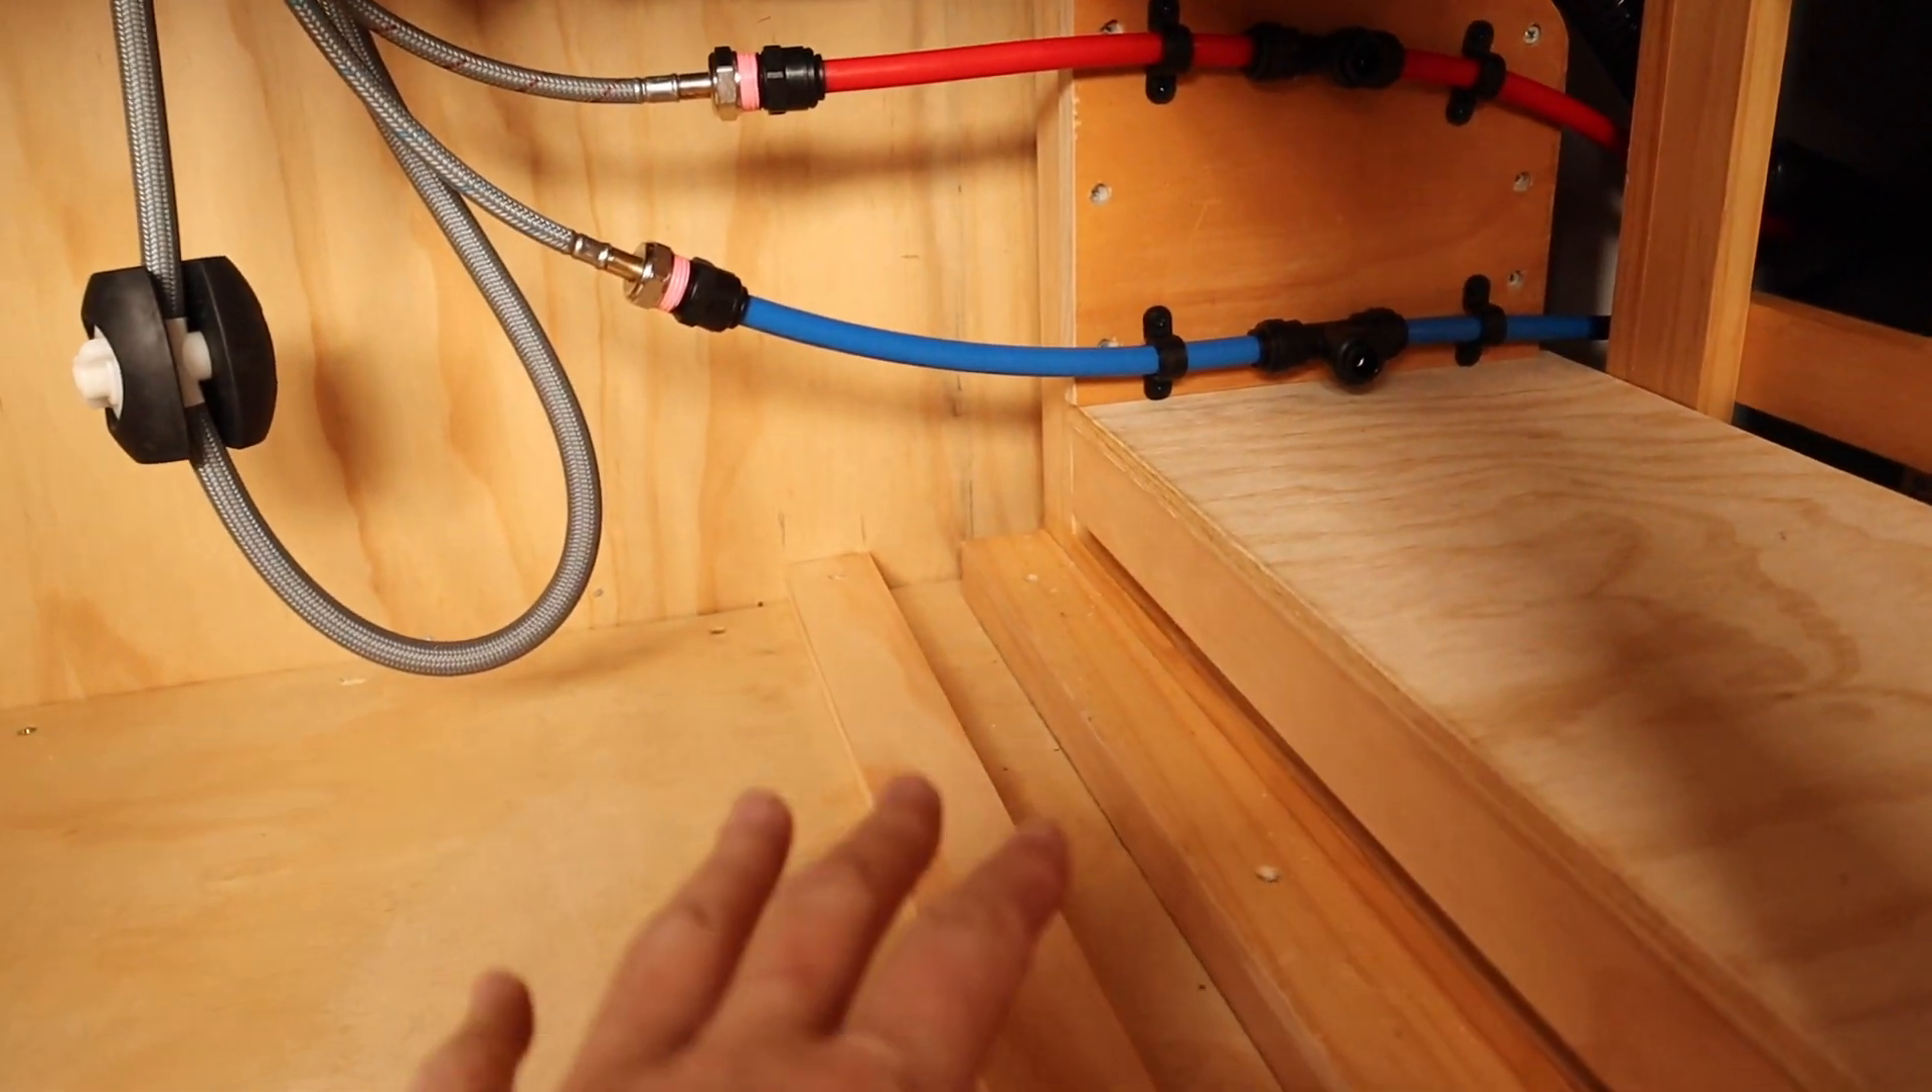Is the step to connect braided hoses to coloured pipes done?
Yes.